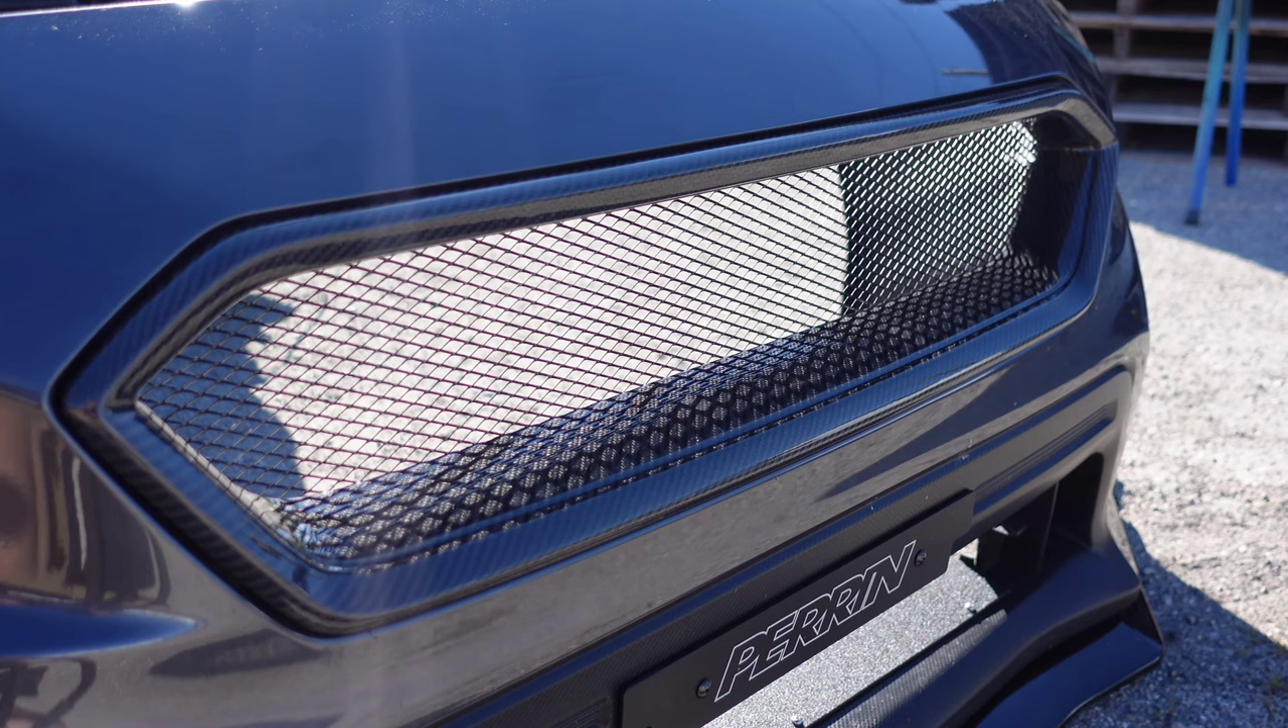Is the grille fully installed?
Yes.